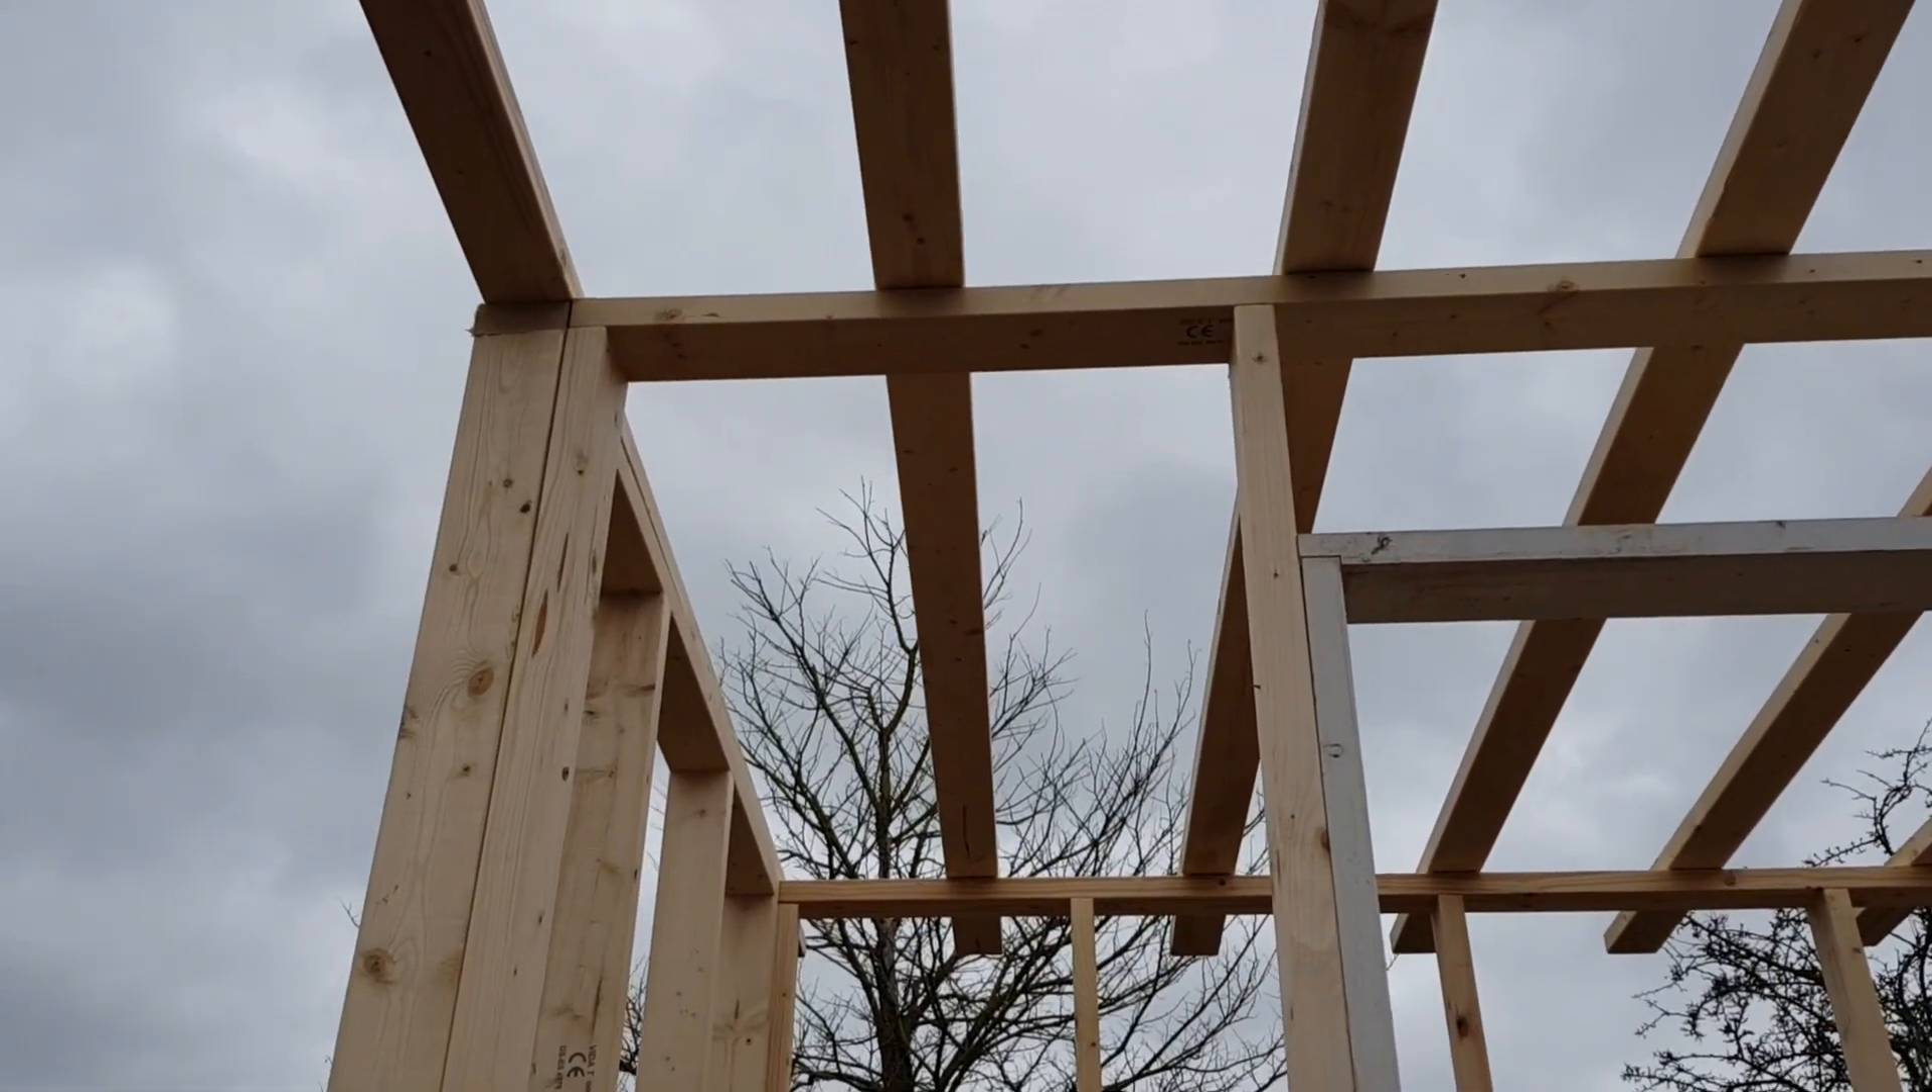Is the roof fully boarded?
No.